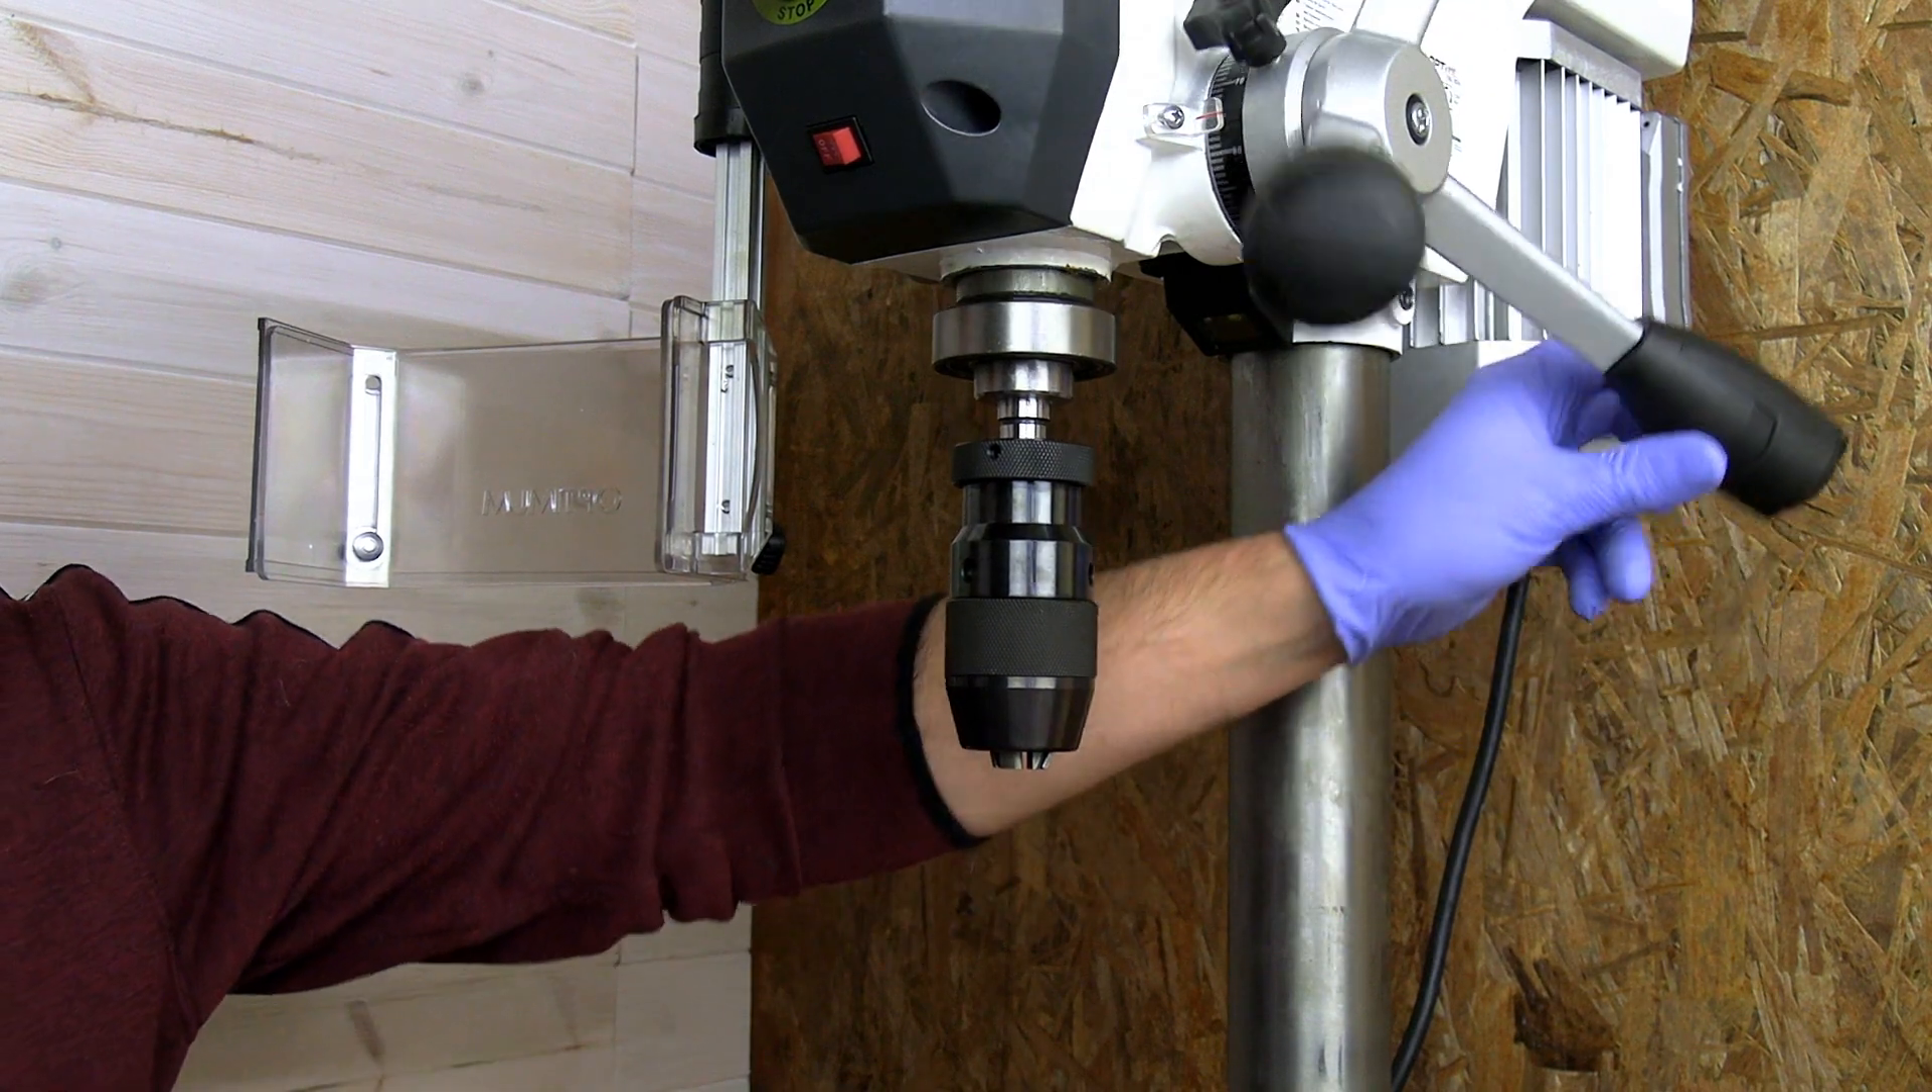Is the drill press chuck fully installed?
Yes.